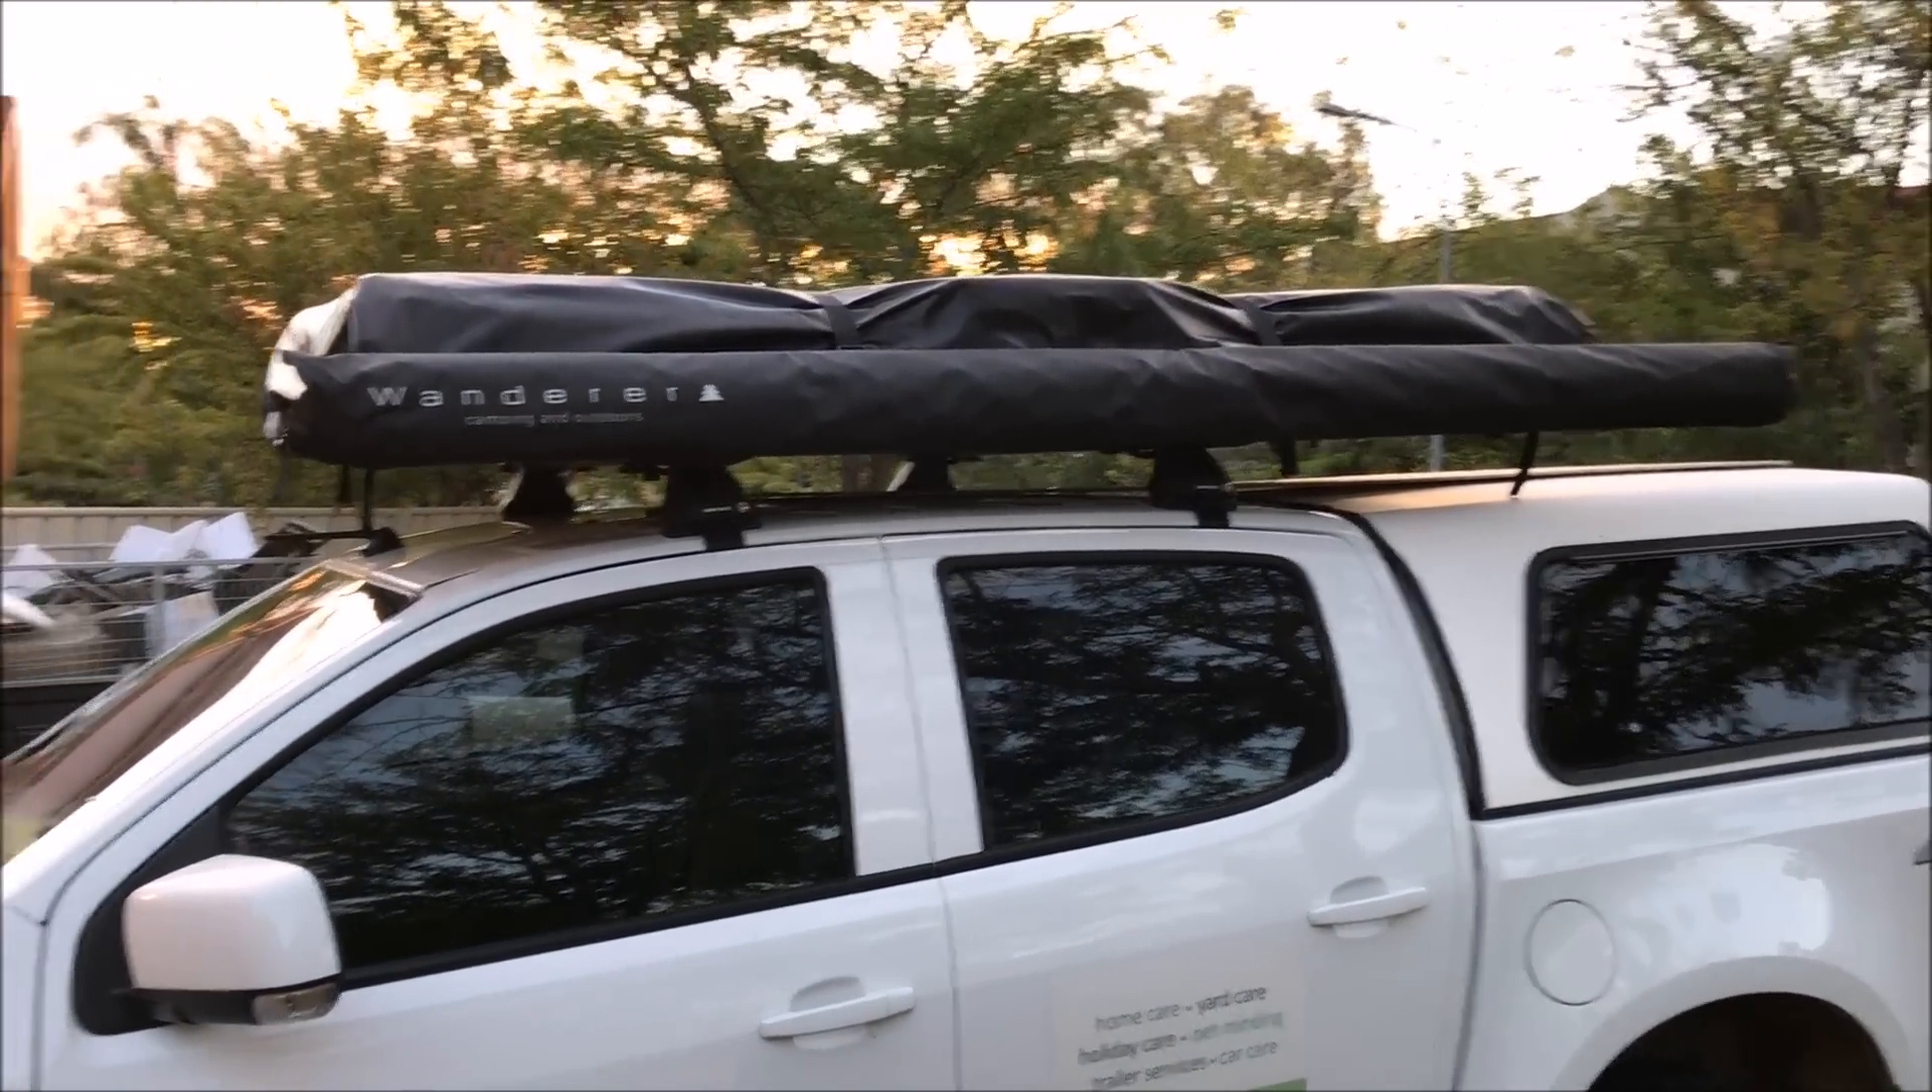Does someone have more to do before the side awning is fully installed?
No.